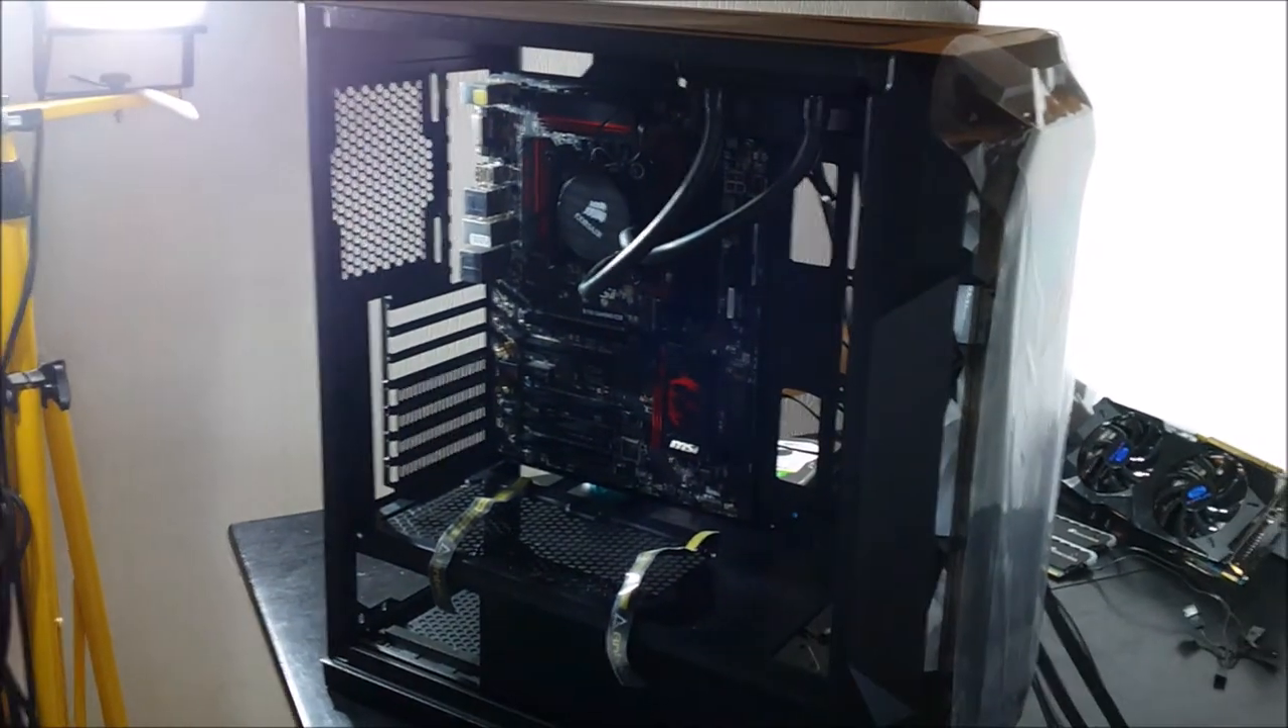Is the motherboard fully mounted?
Yes.